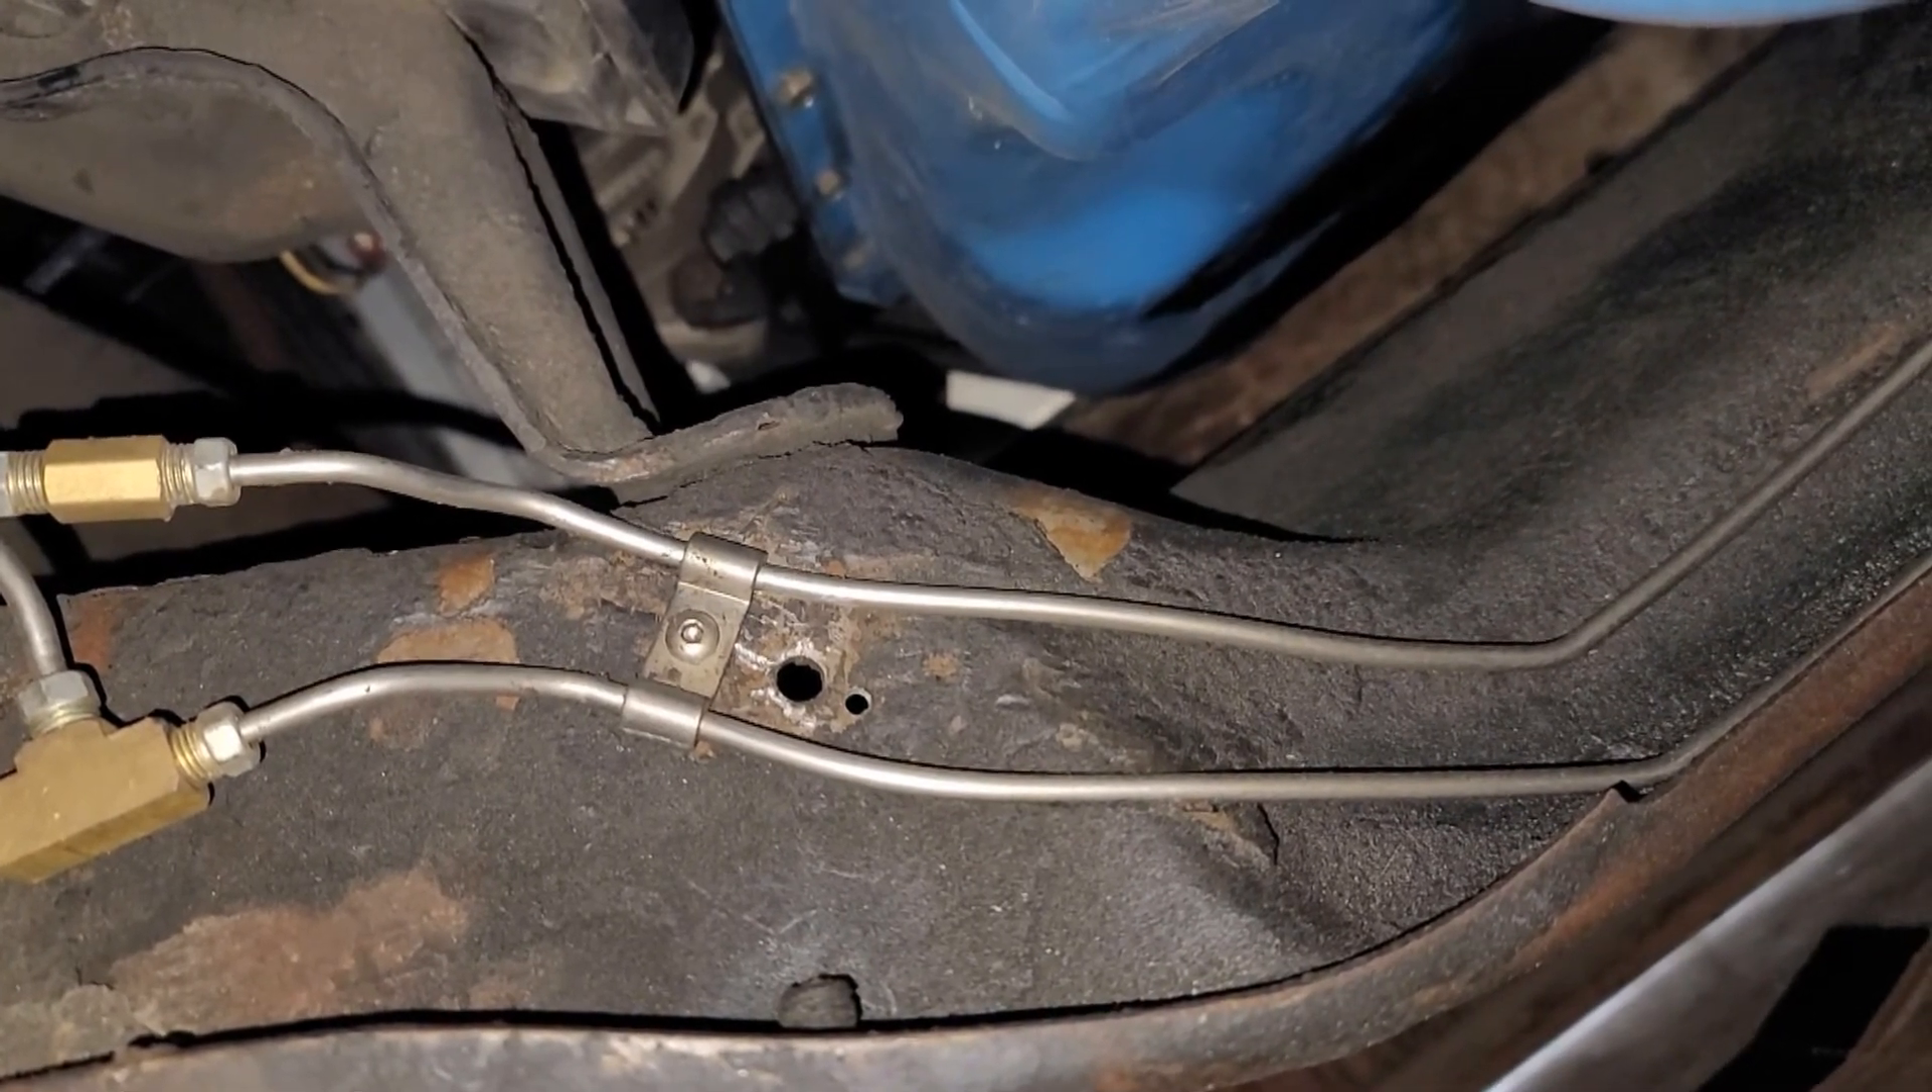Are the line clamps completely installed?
Yes.